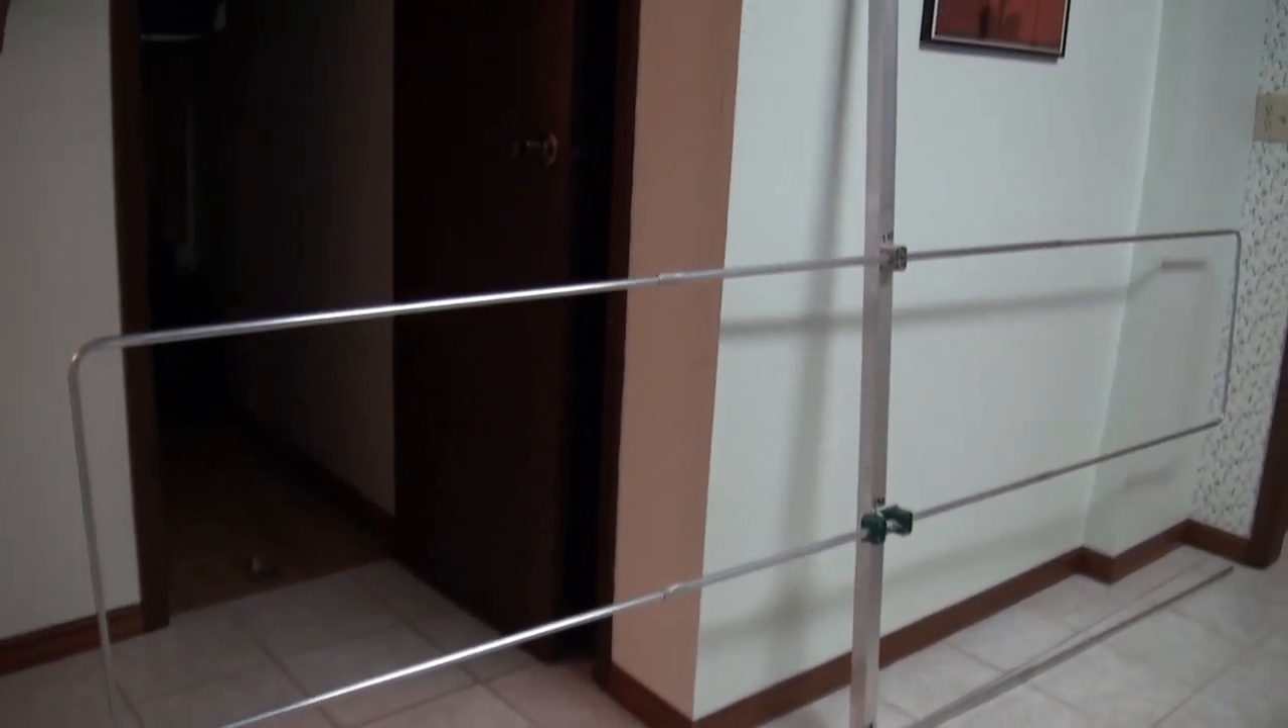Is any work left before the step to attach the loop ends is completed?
No.